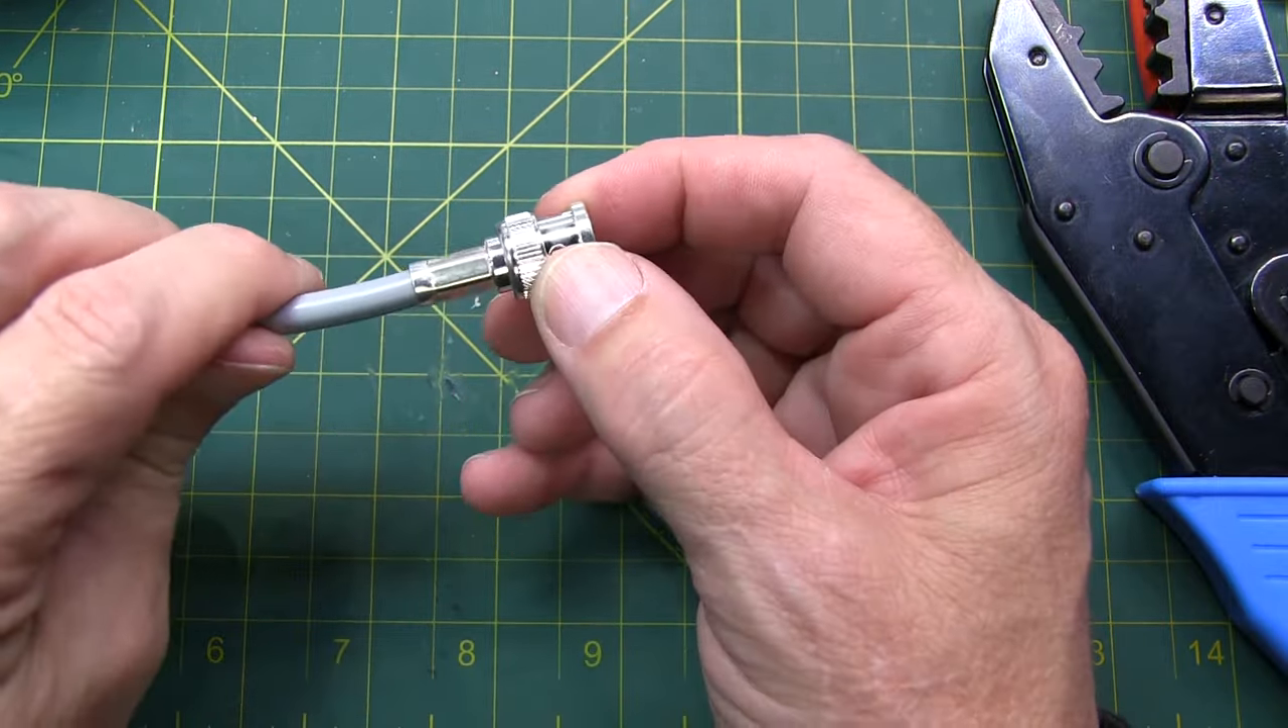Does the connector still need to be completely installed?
No.